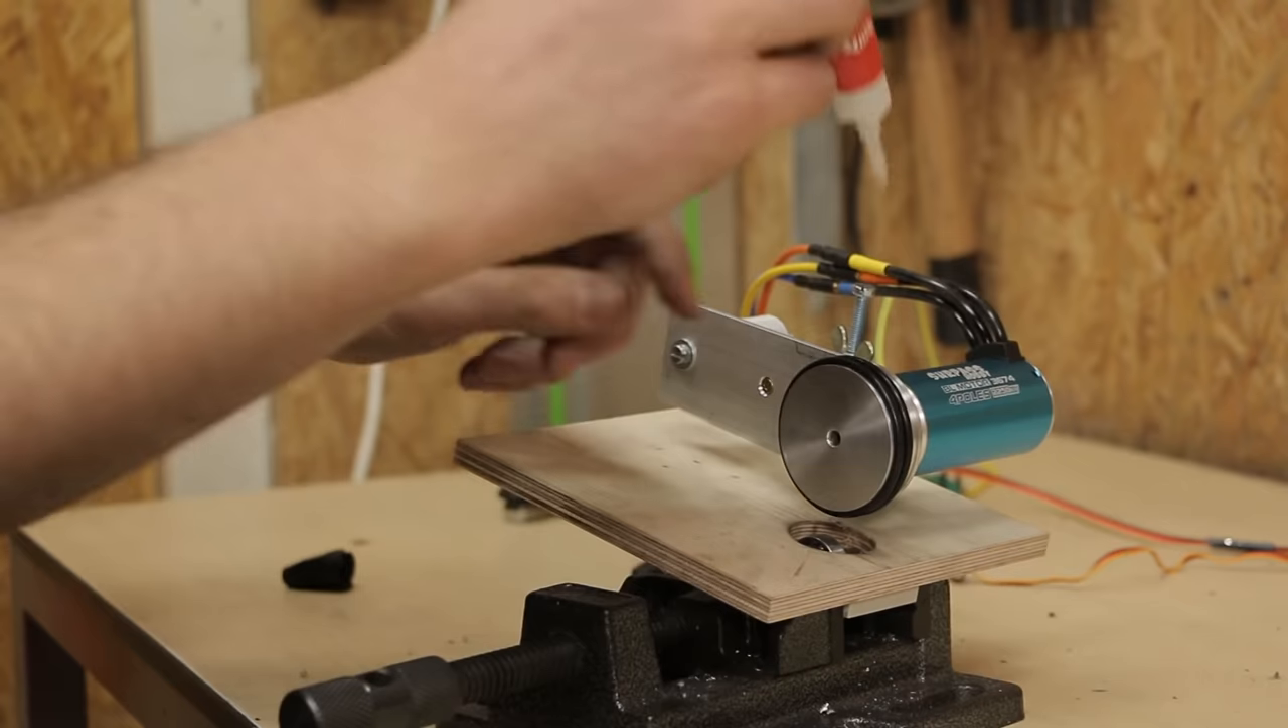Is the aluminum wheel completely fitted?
Yes.